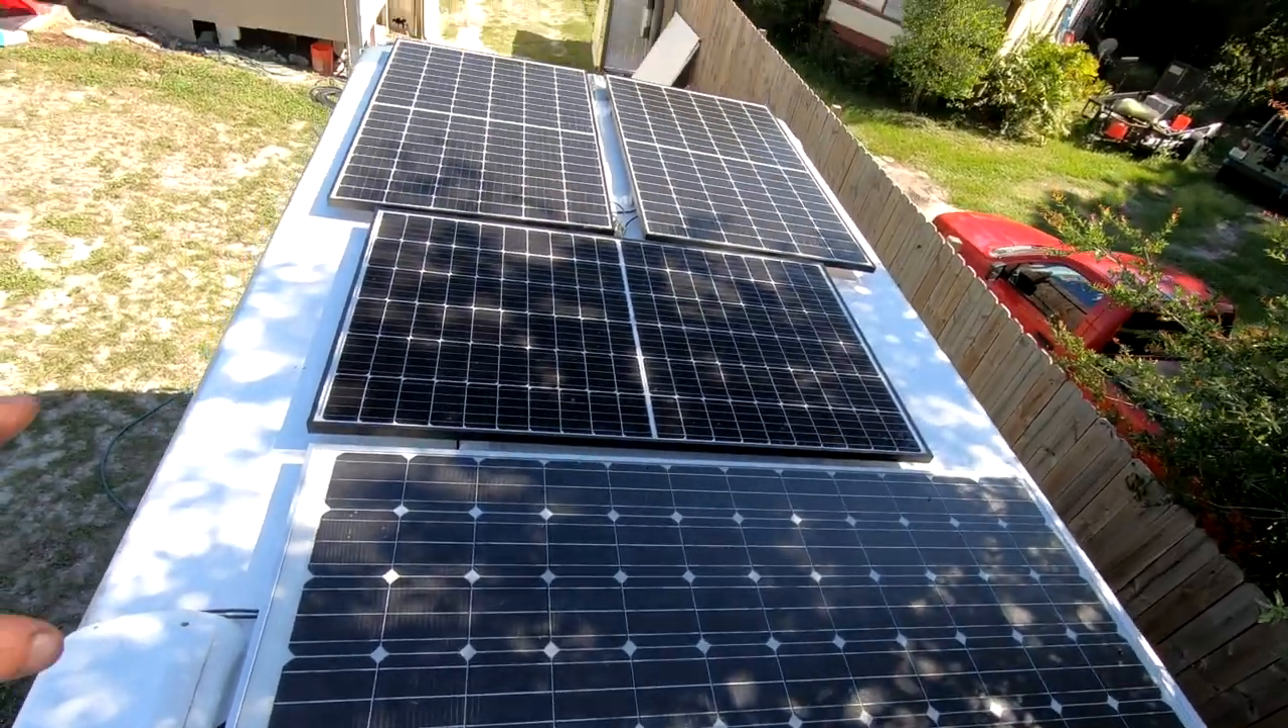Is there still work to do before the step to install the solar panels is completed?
No.